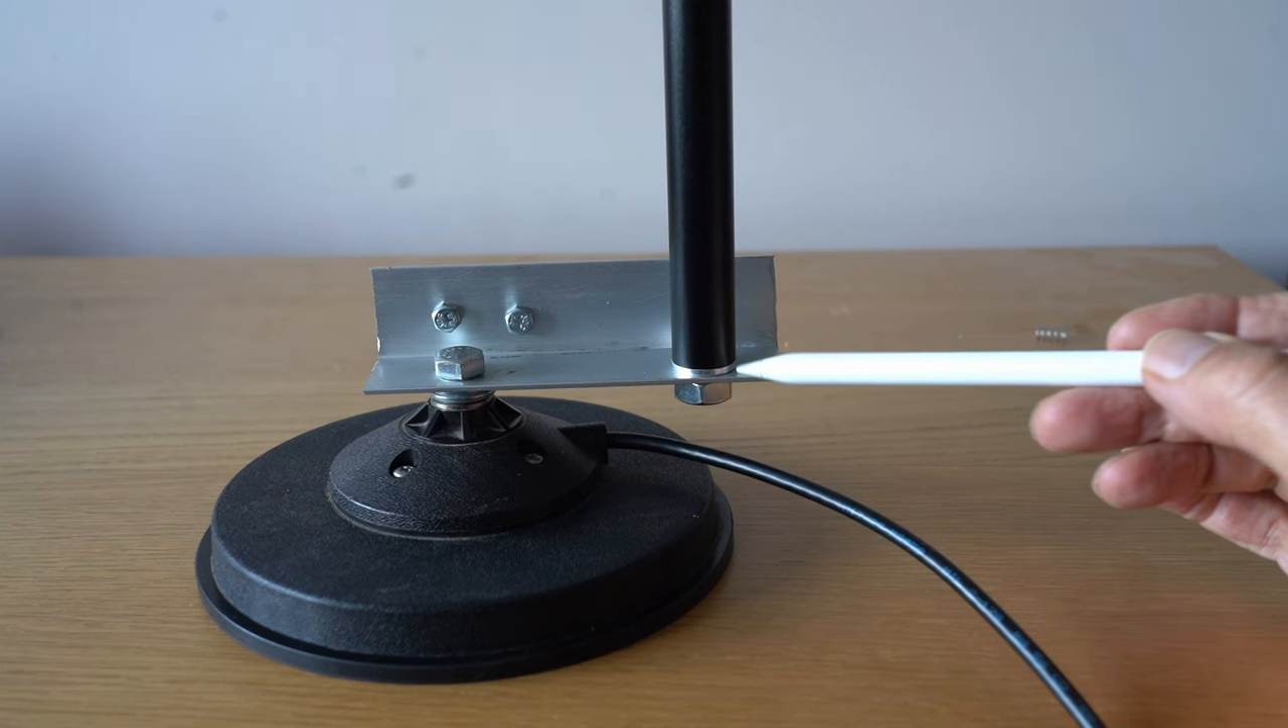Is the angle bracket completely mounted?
Yes.